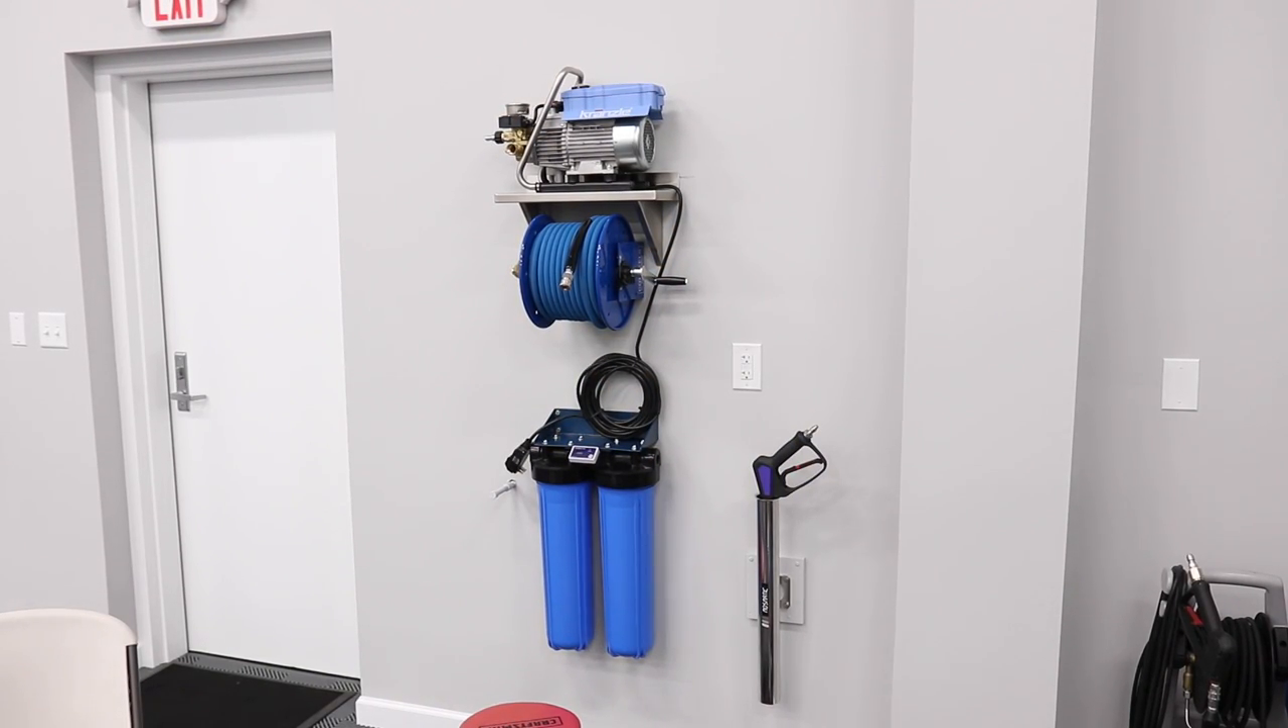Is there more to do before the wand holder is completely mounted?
No.